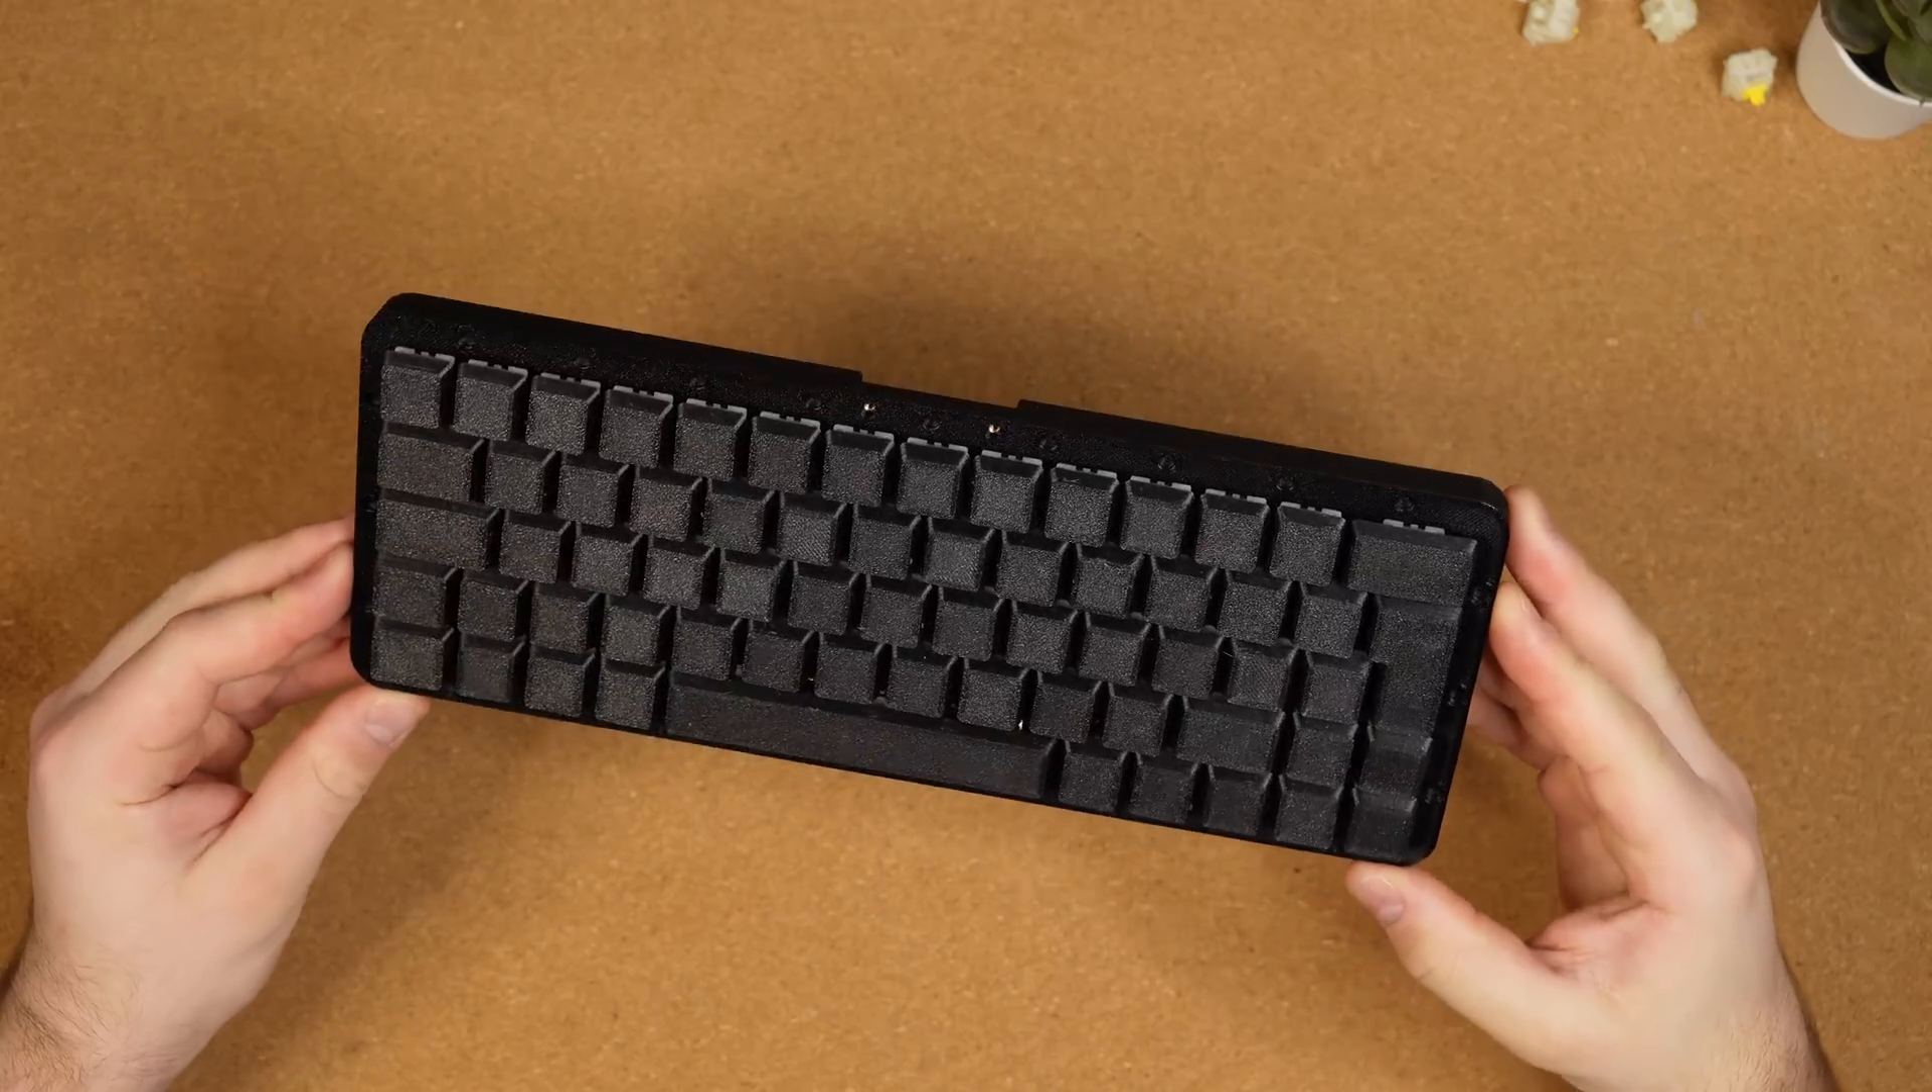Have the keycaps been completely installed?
Yes.